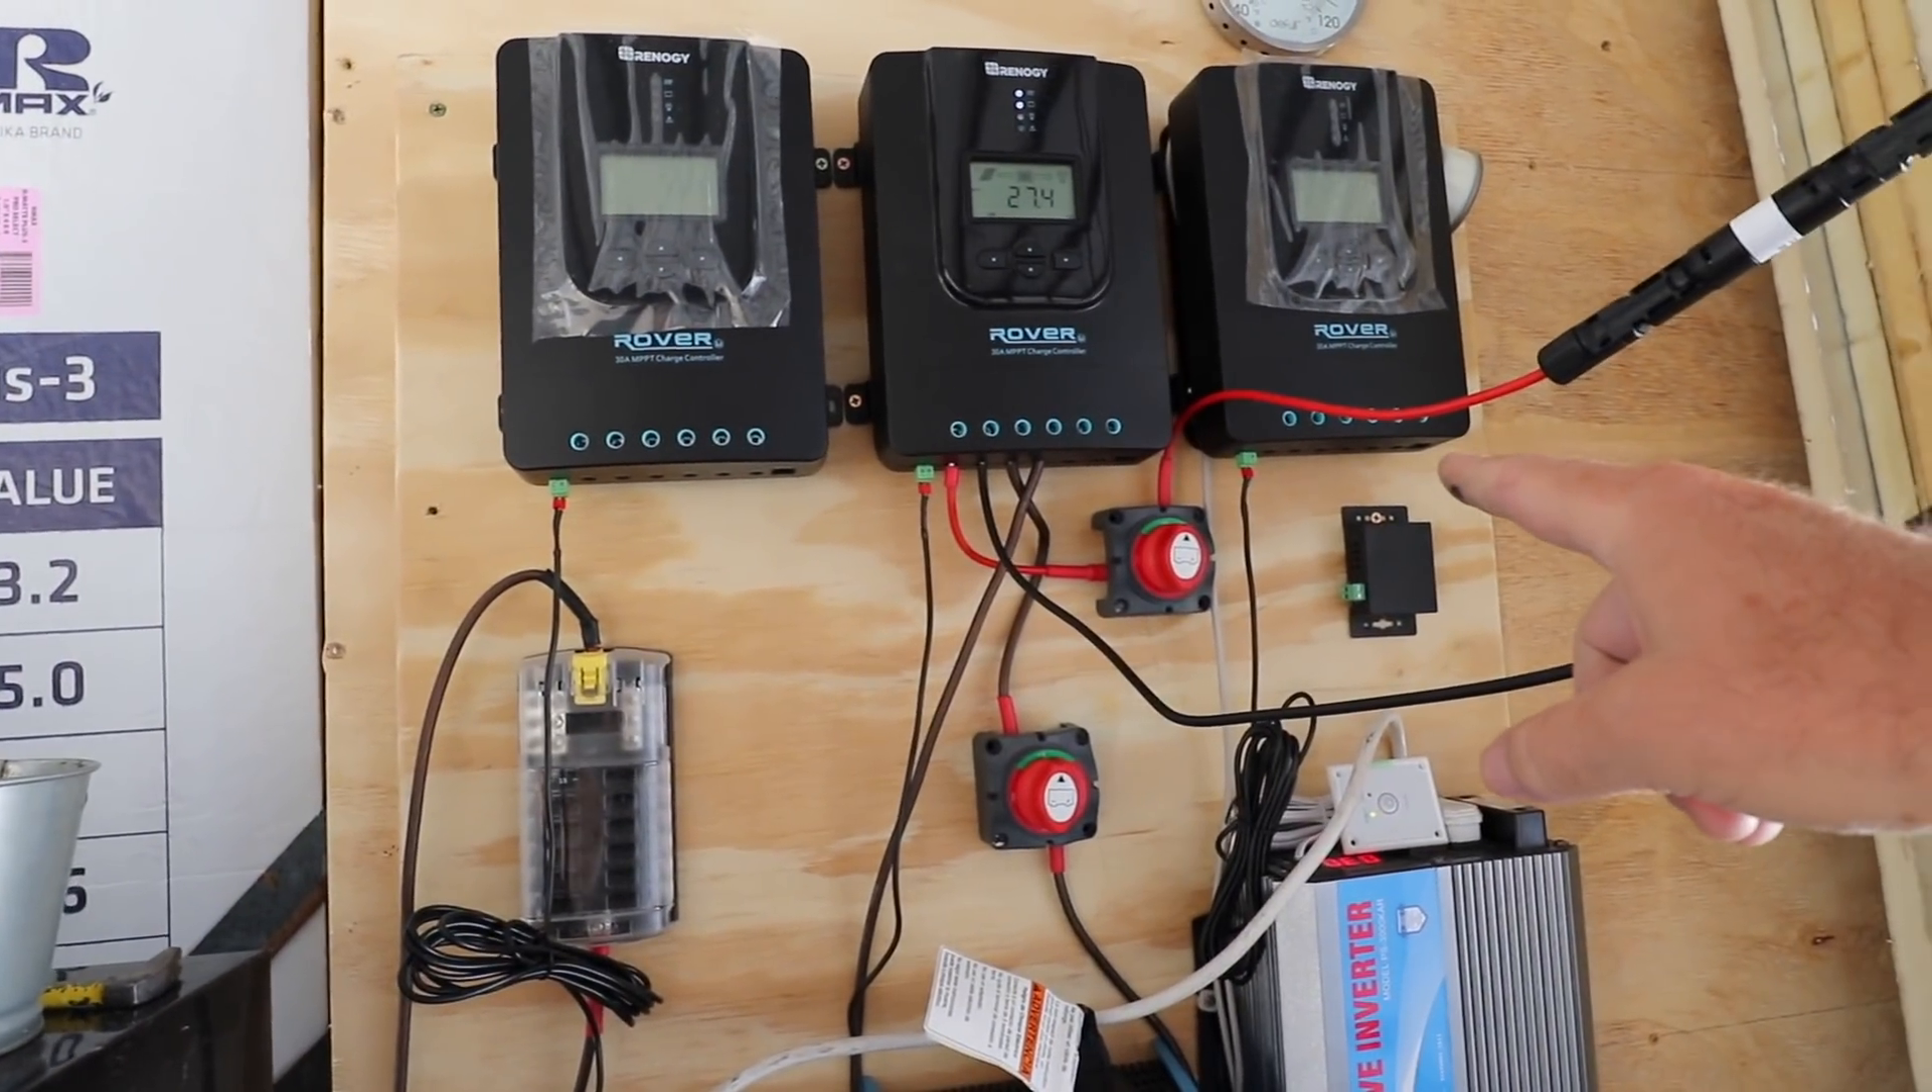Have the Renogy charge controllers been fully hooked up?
No.